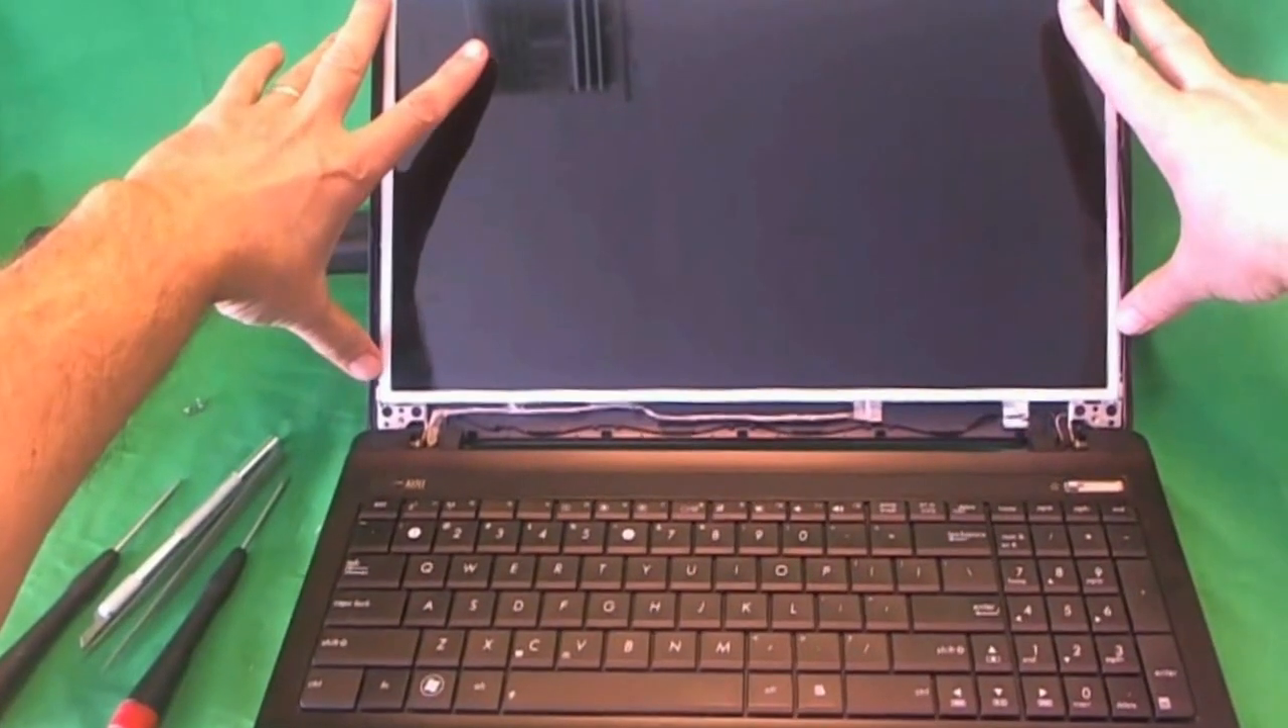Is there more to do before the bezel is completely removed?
No.